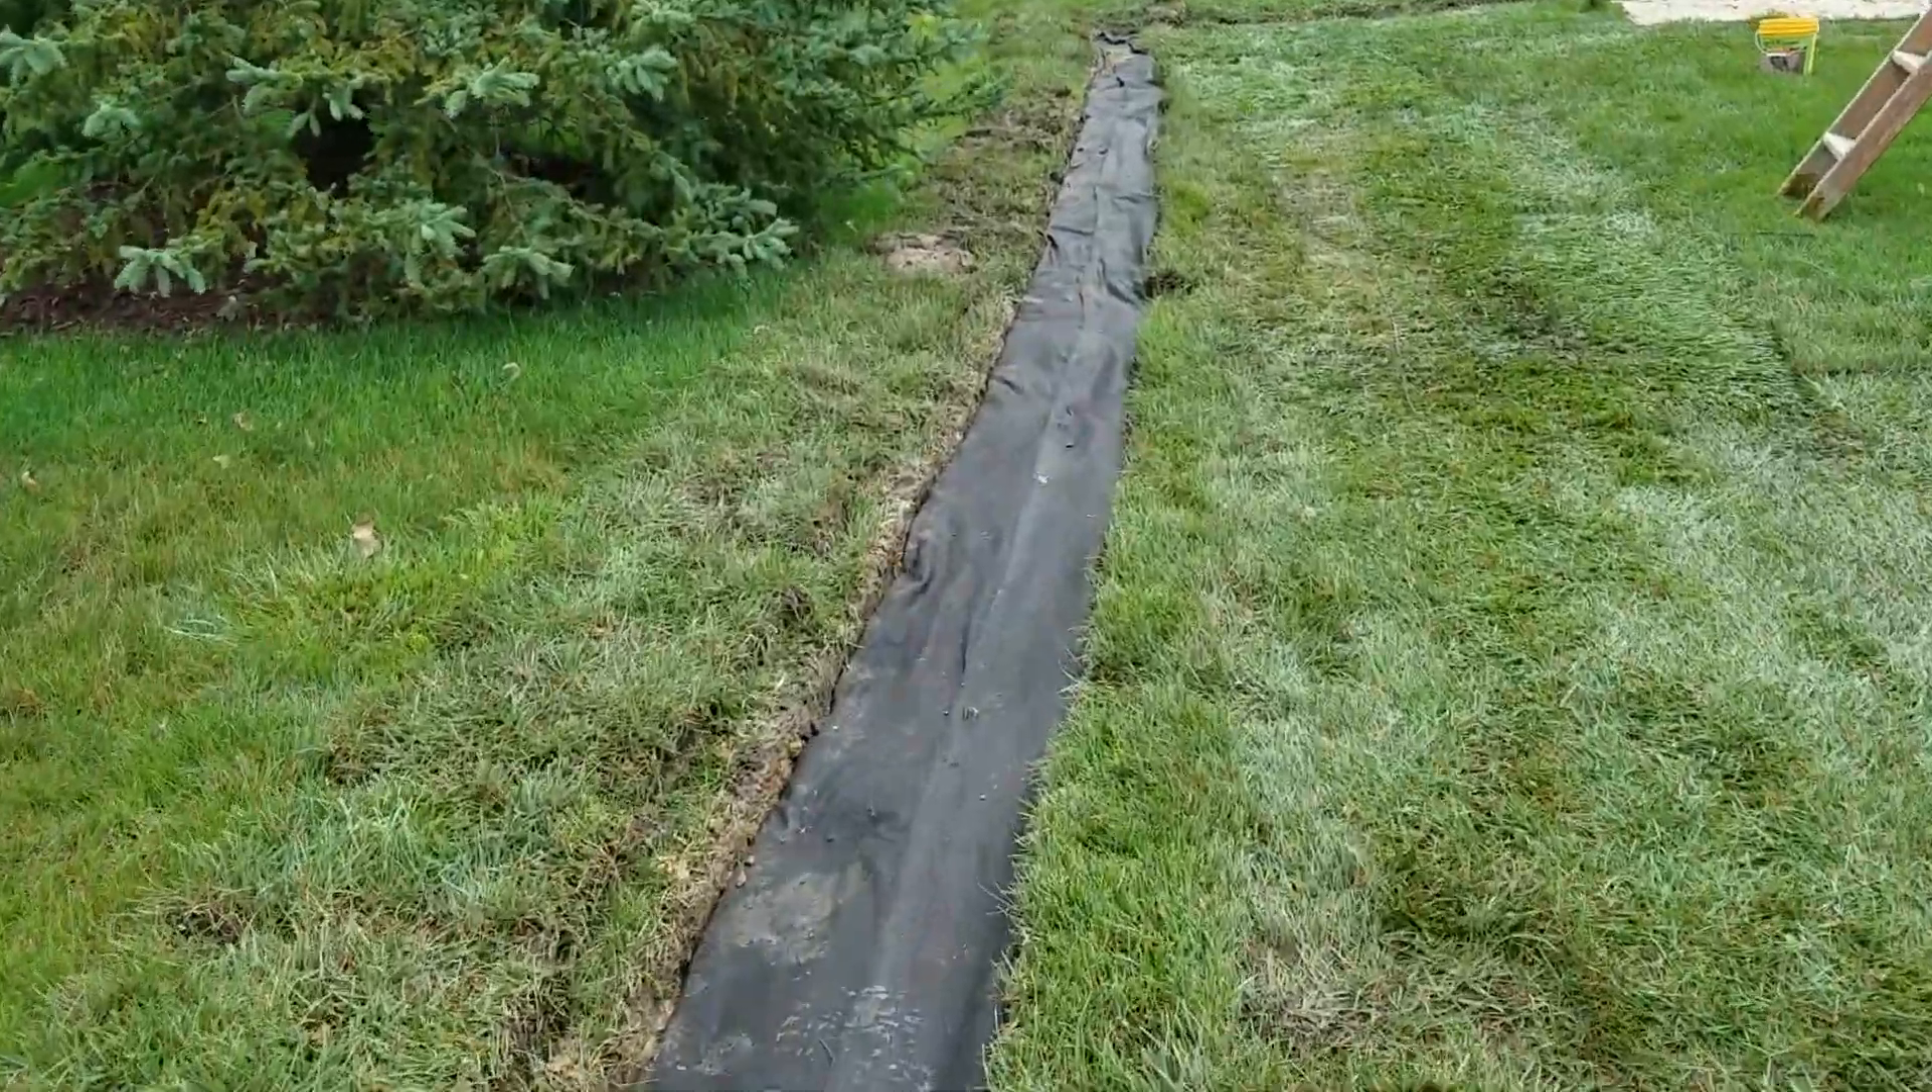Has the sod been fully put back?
No.